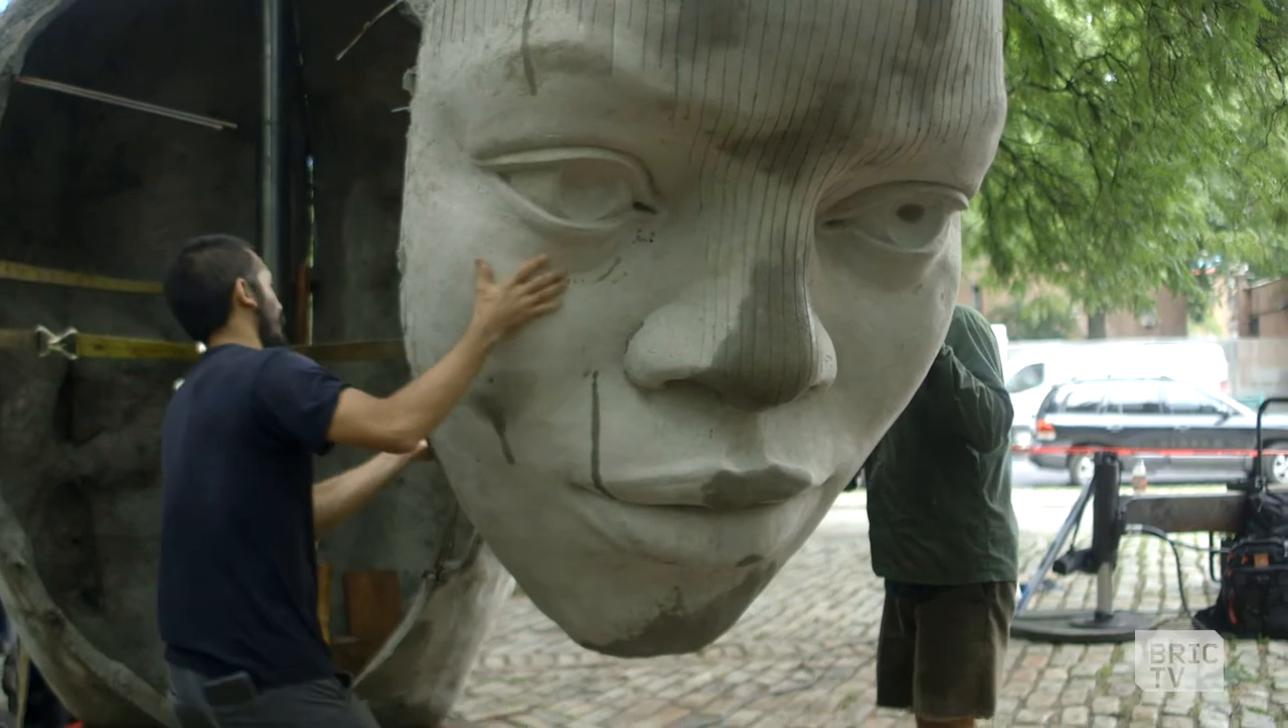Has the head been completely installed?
No.